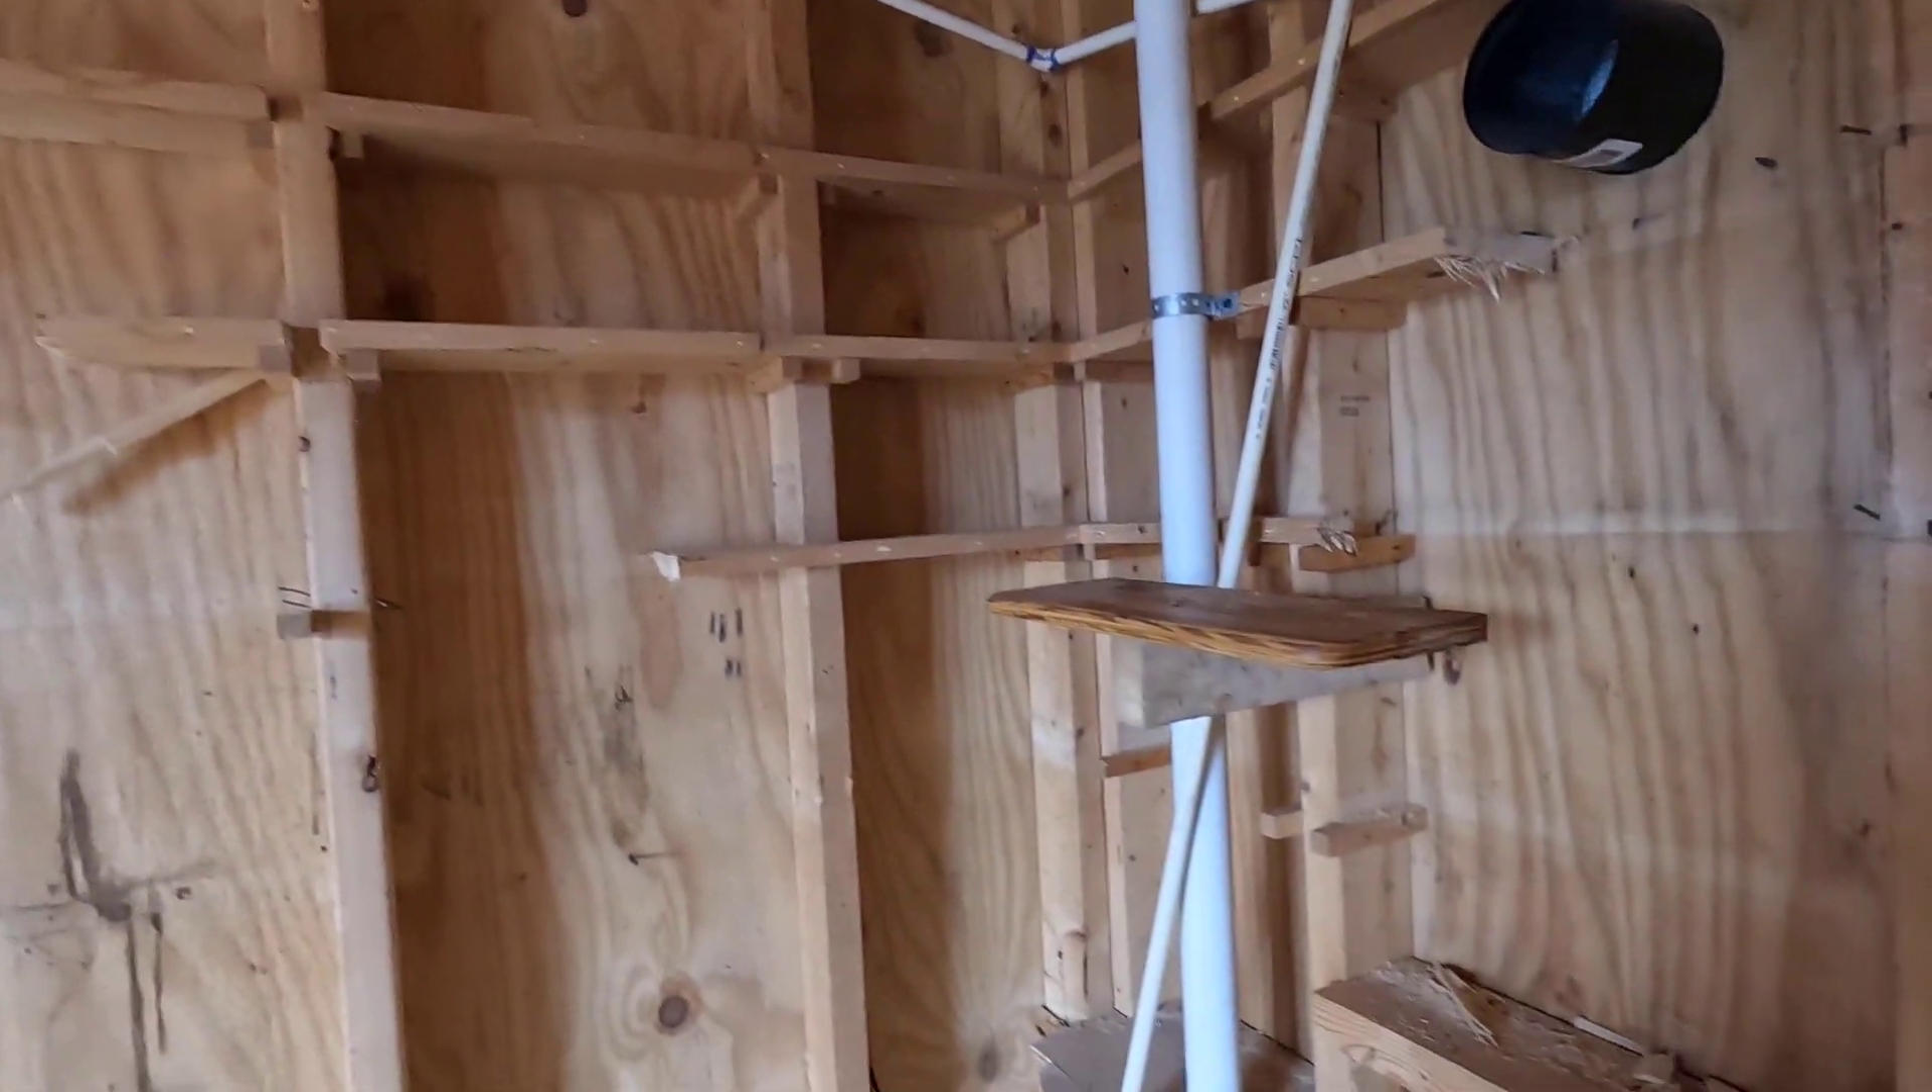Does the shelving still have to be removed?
Yes.